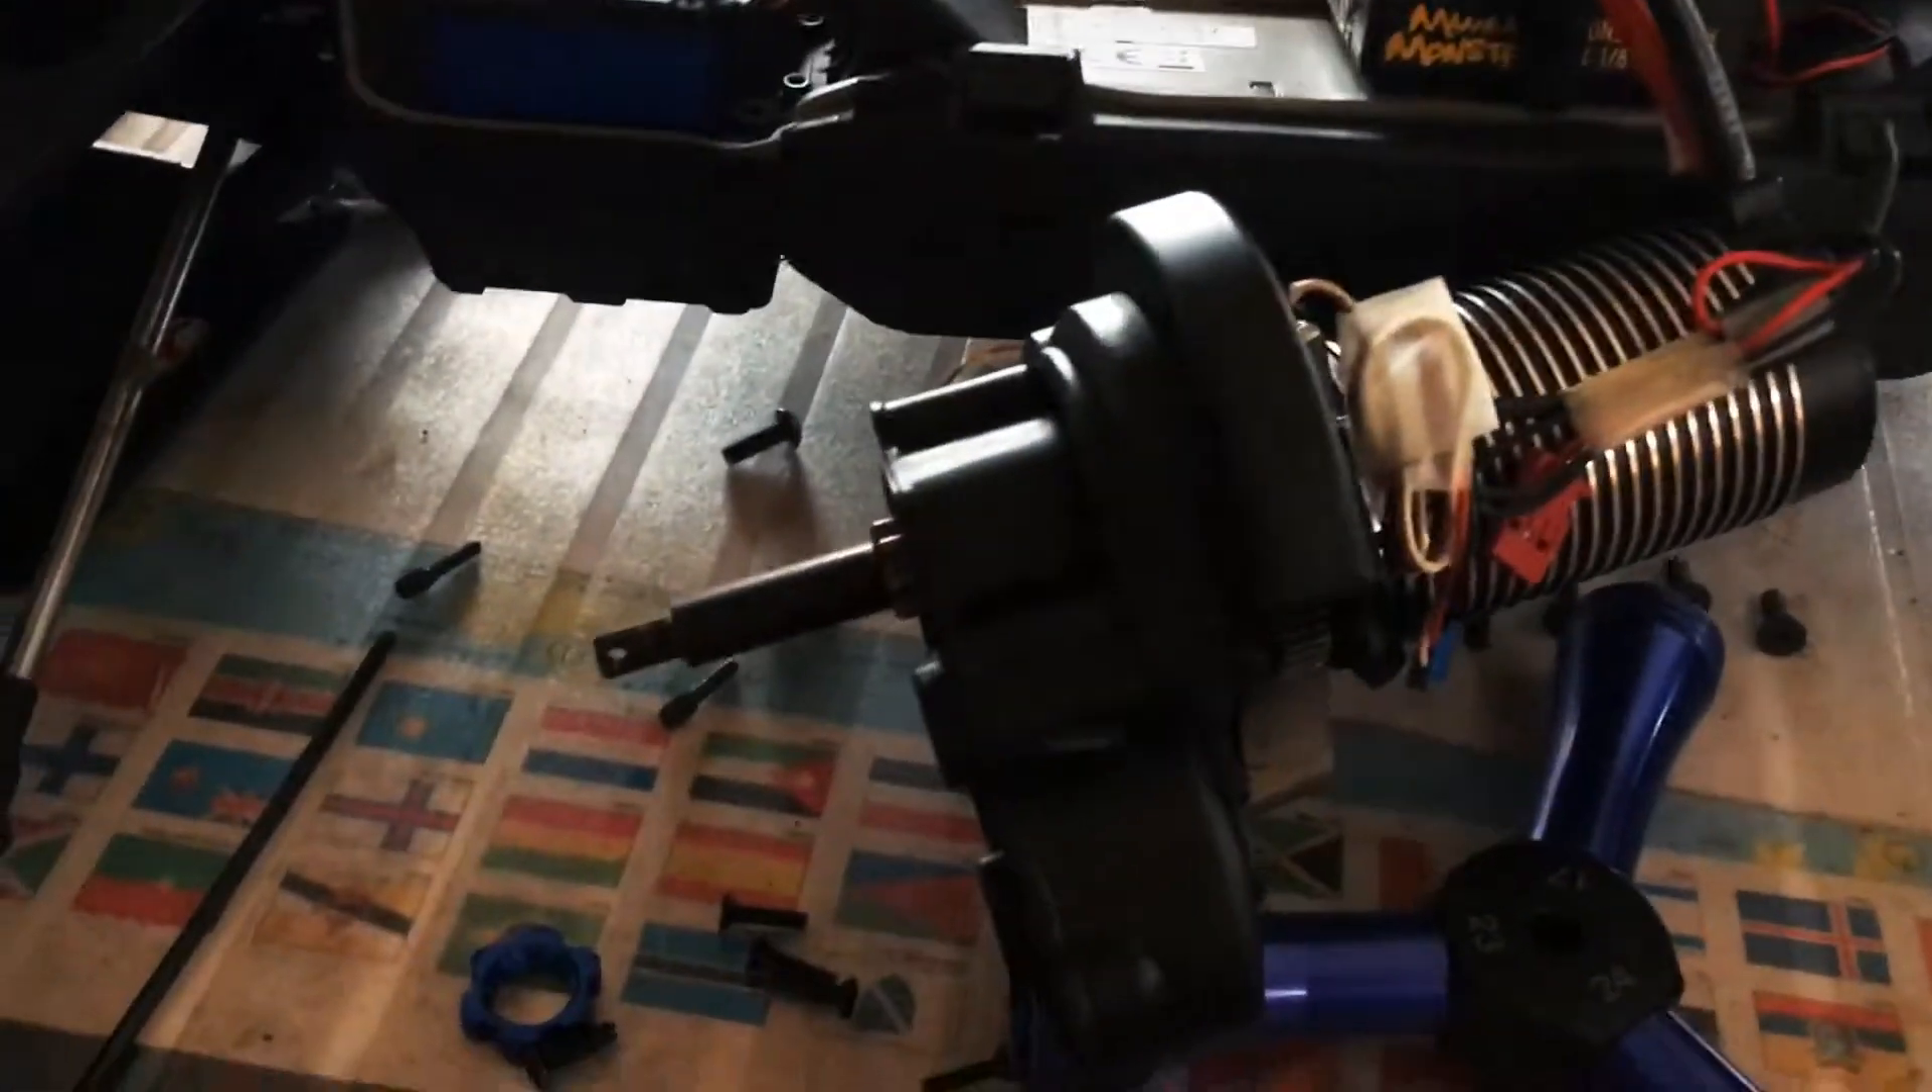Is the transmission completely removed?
Yes.